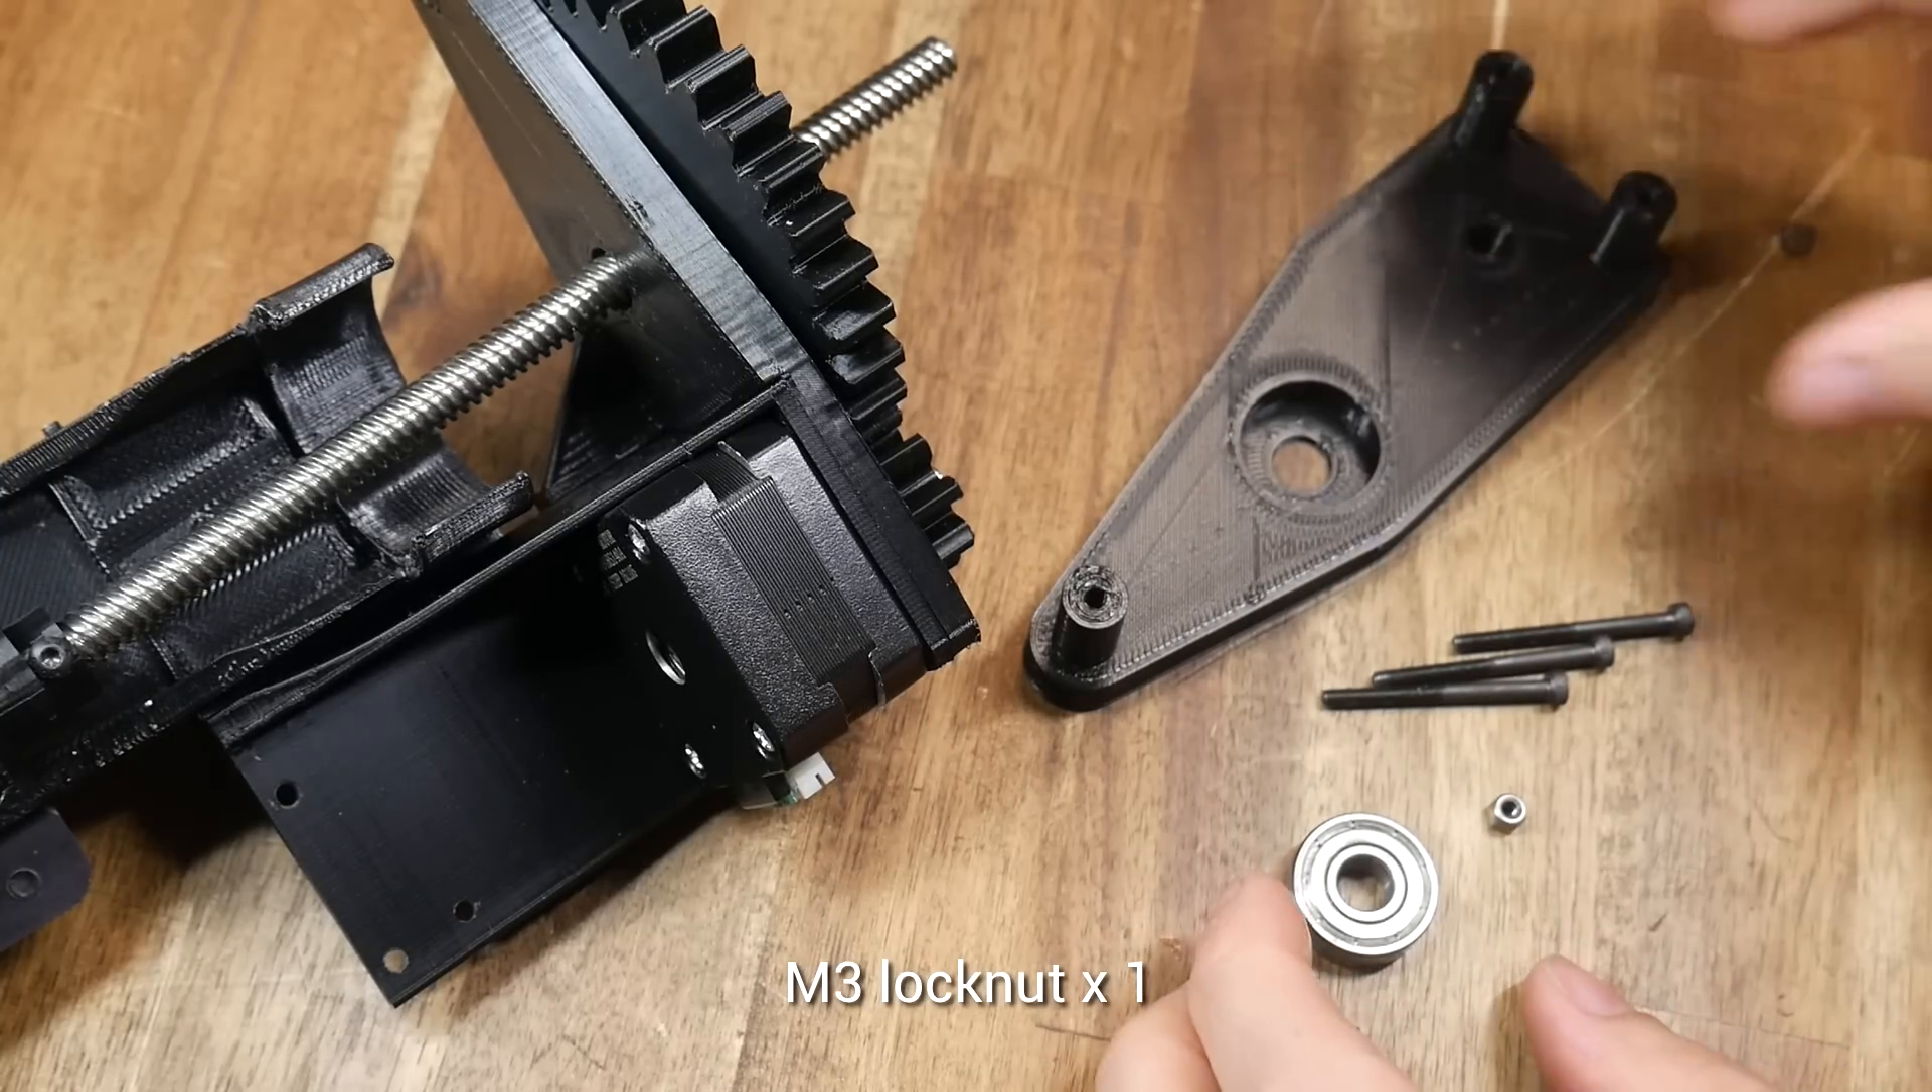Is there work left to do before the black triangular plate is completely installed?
Yes.